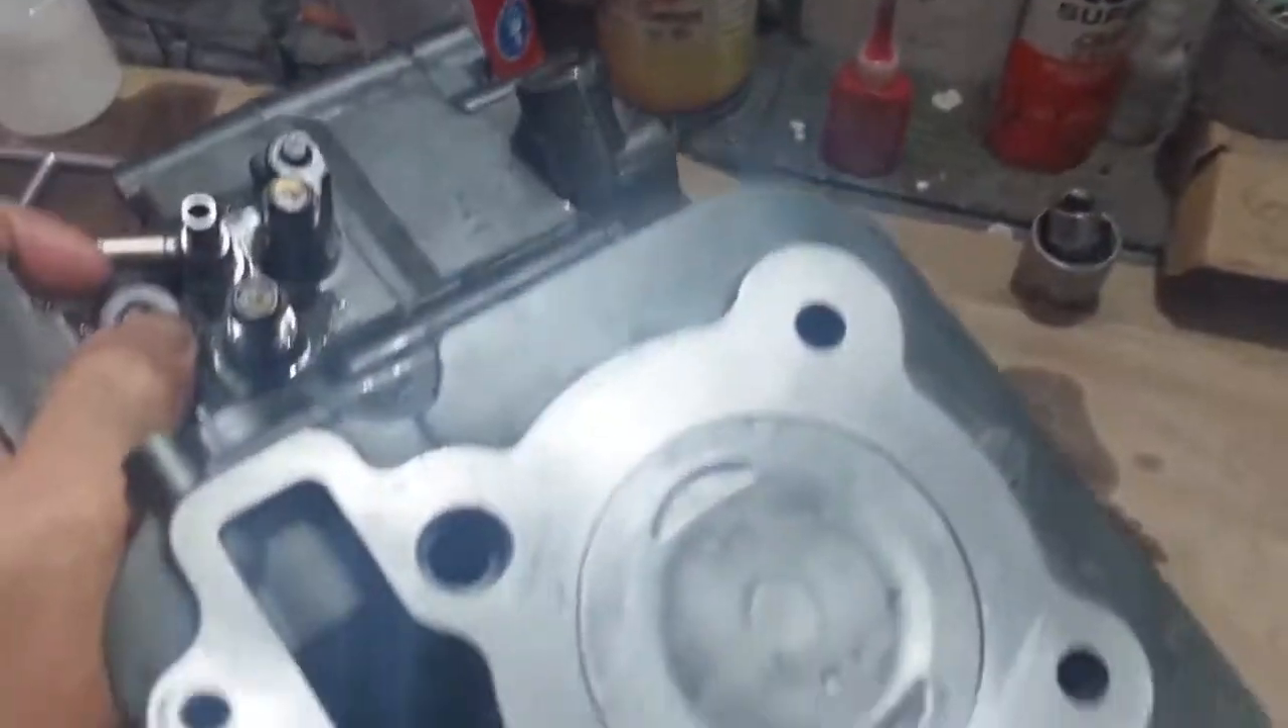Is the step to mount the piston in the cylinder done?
Yes.